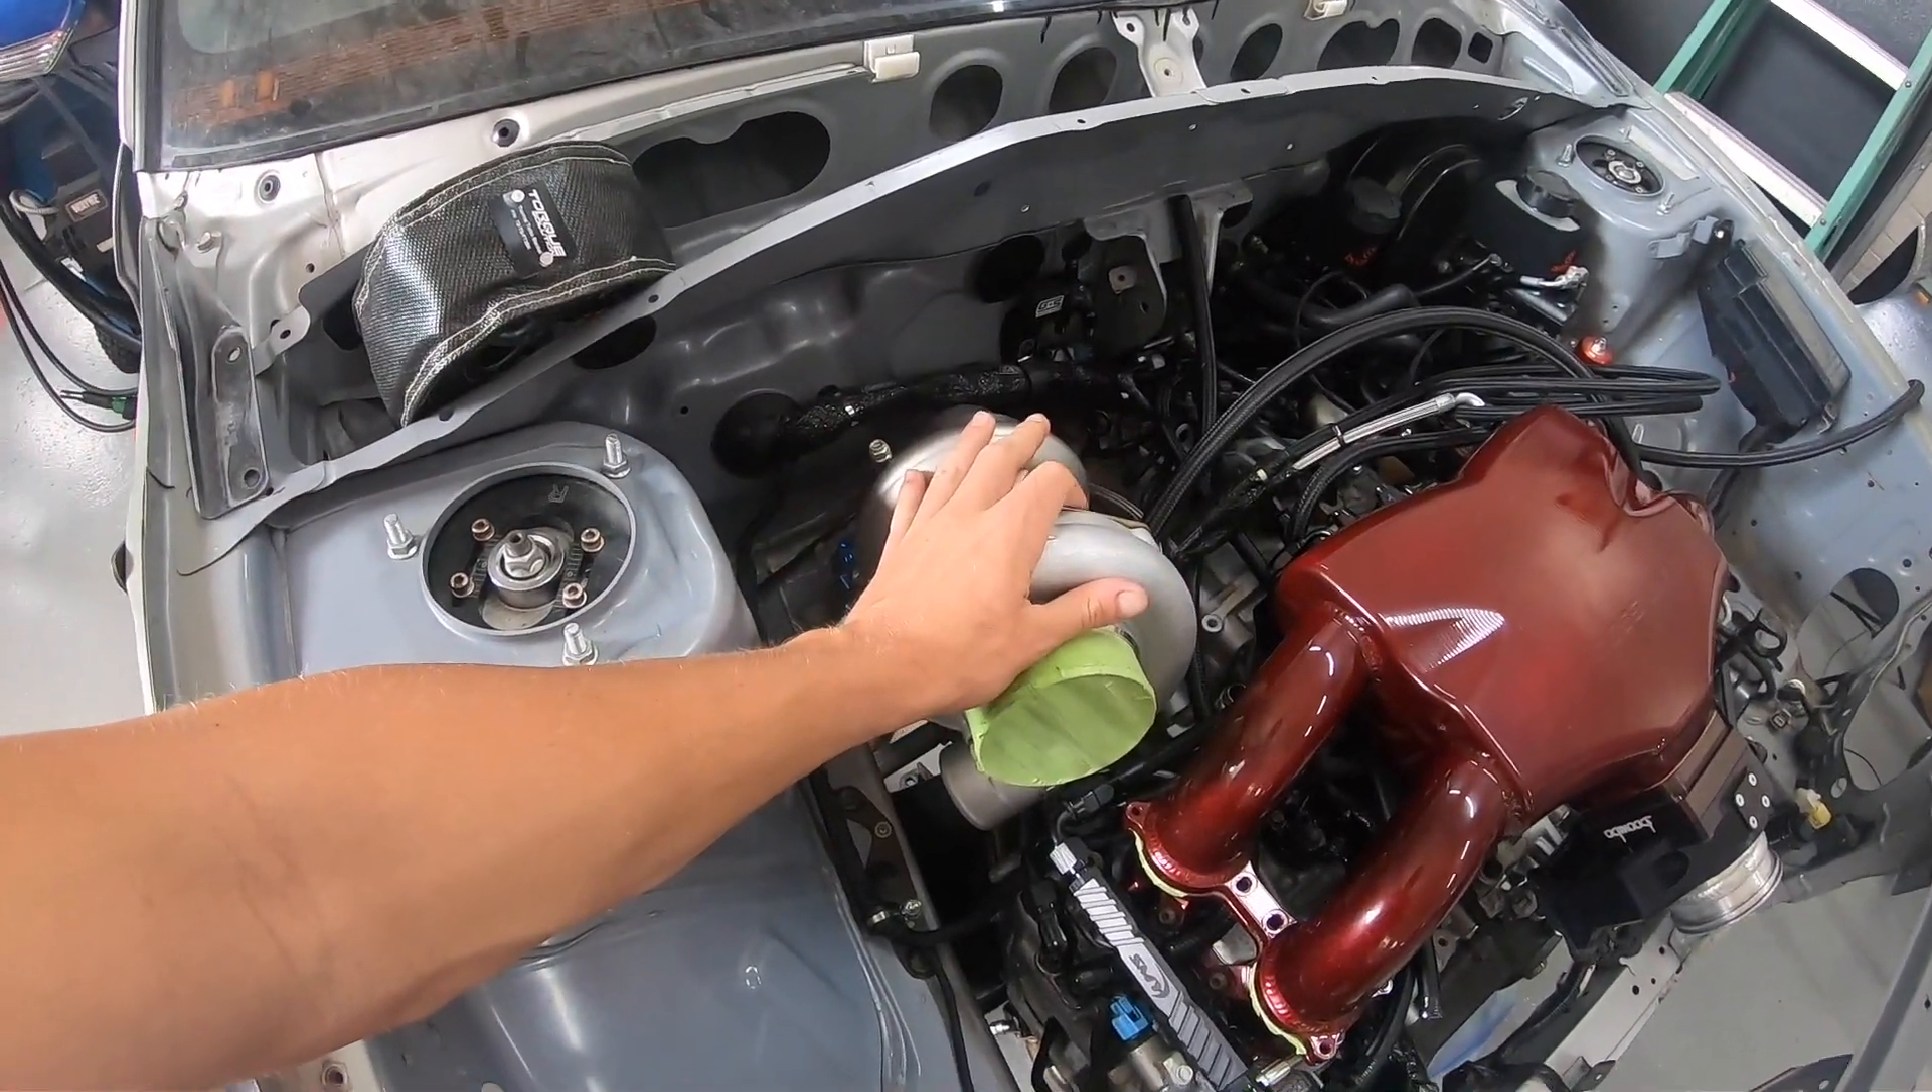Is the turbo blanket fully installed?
No.